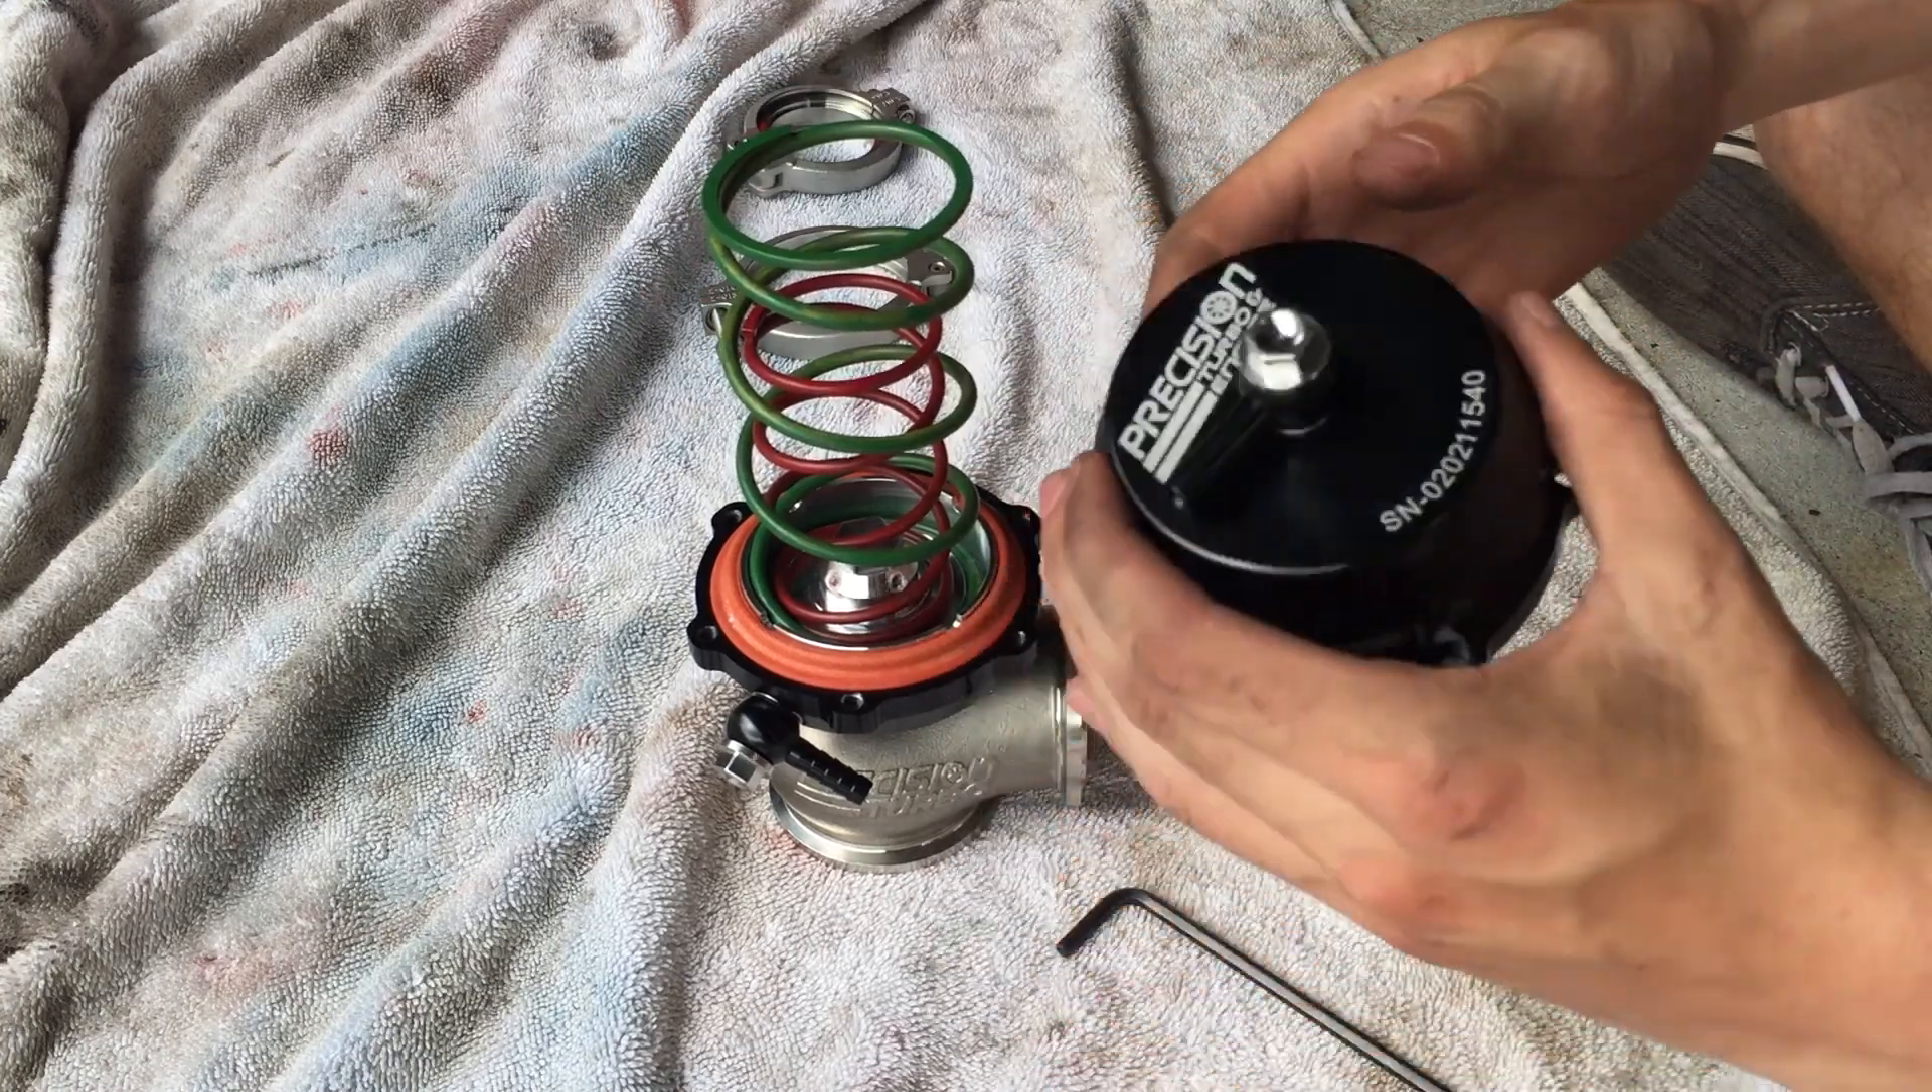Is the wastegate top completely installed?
No.